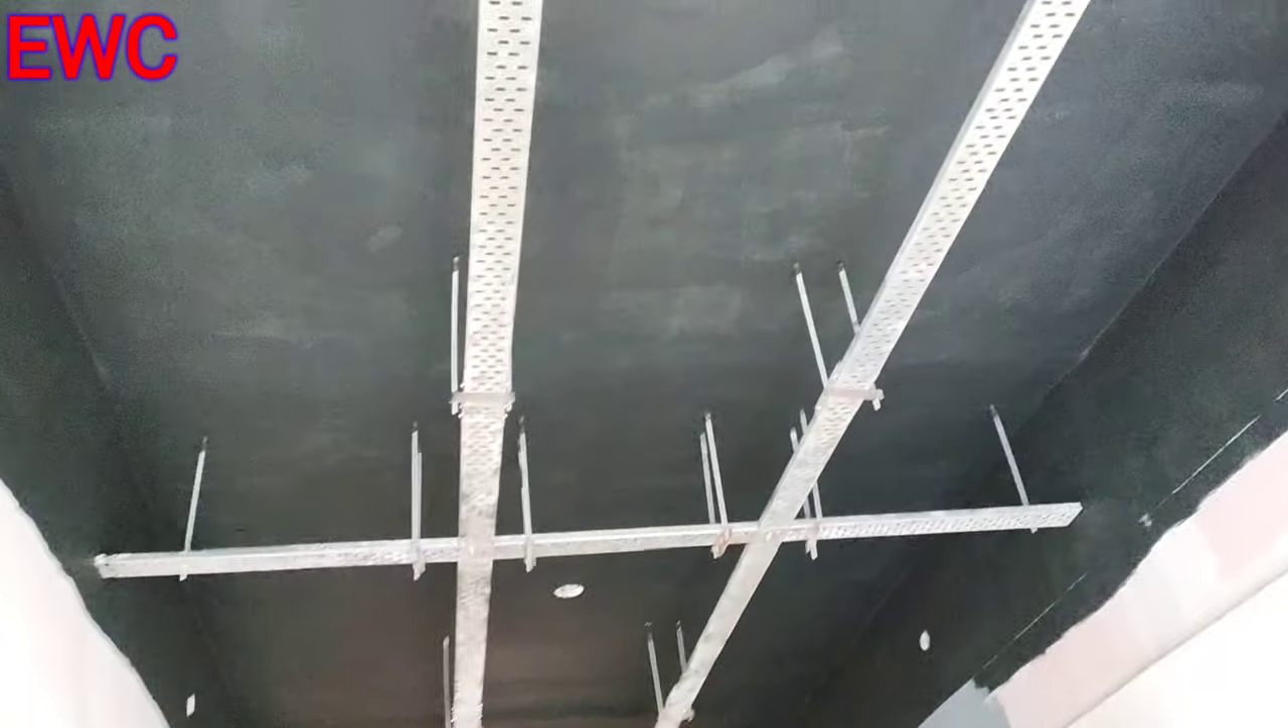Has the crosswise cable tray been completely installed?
Yes.